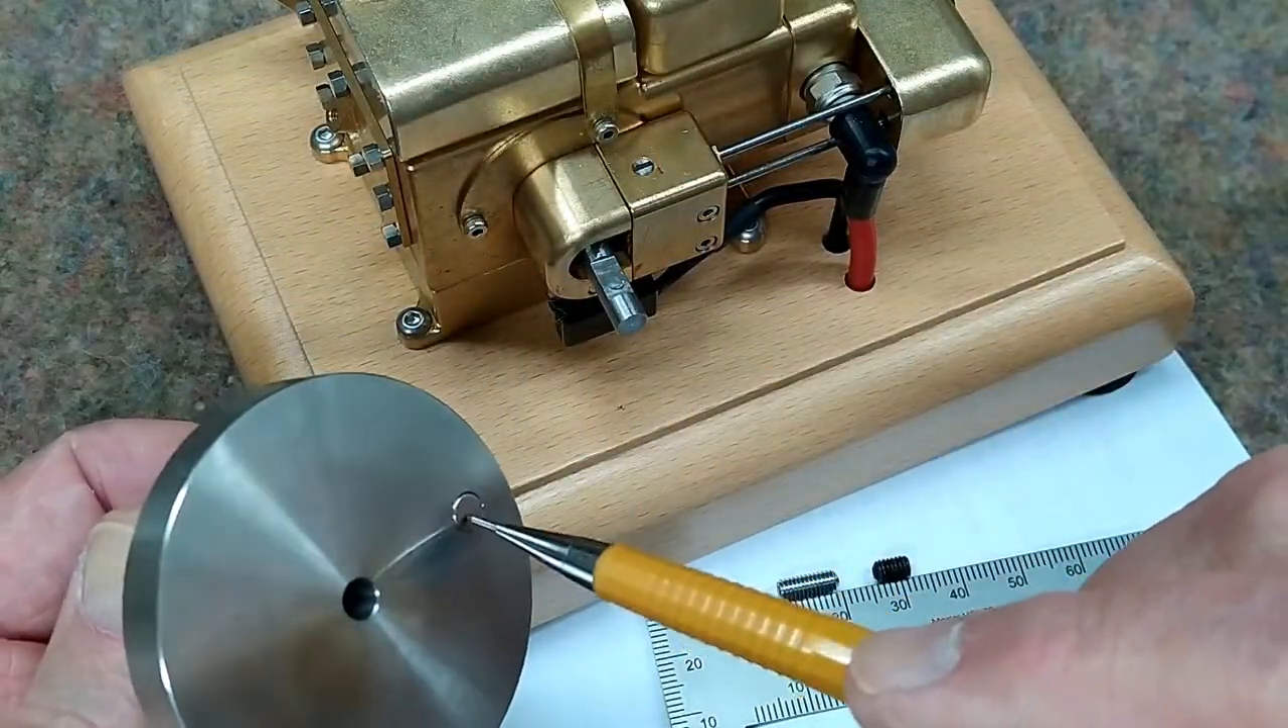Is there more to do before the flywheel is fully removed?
No.